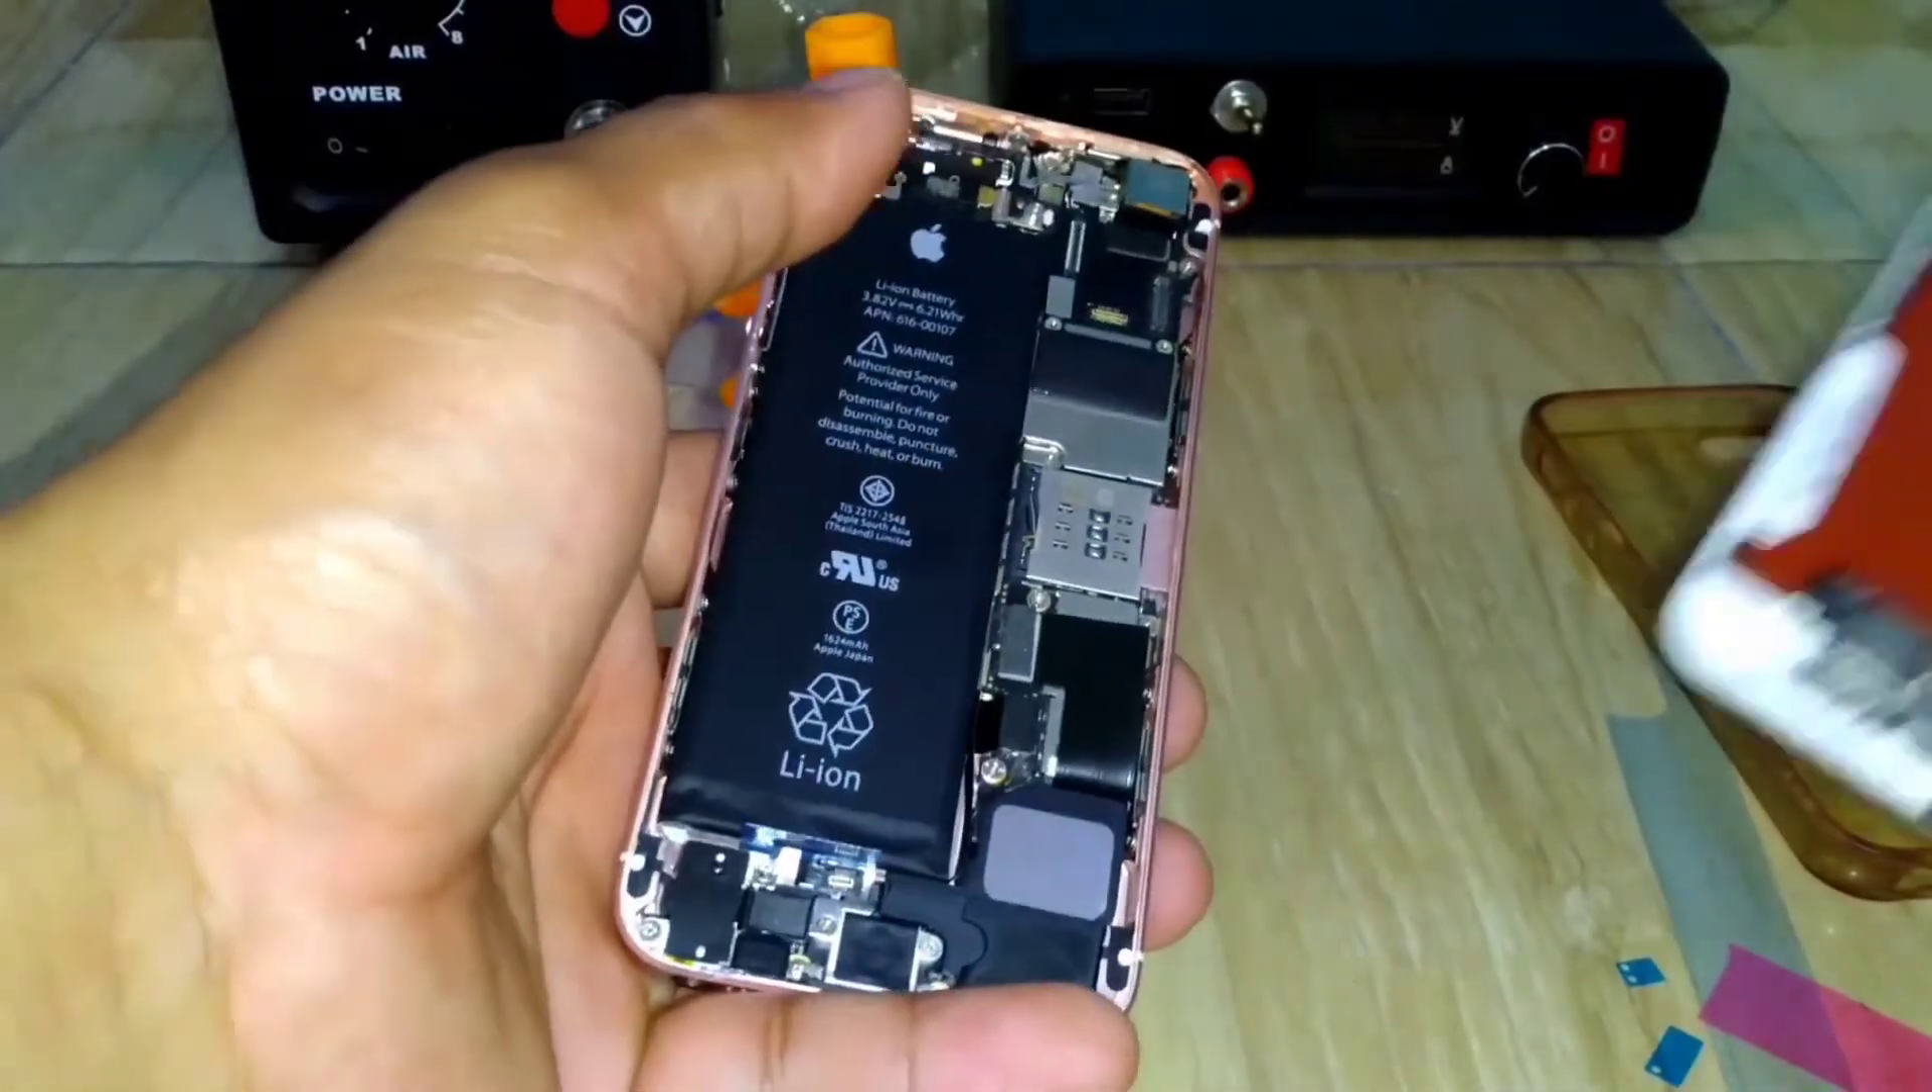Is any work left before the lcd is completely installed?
Yes.